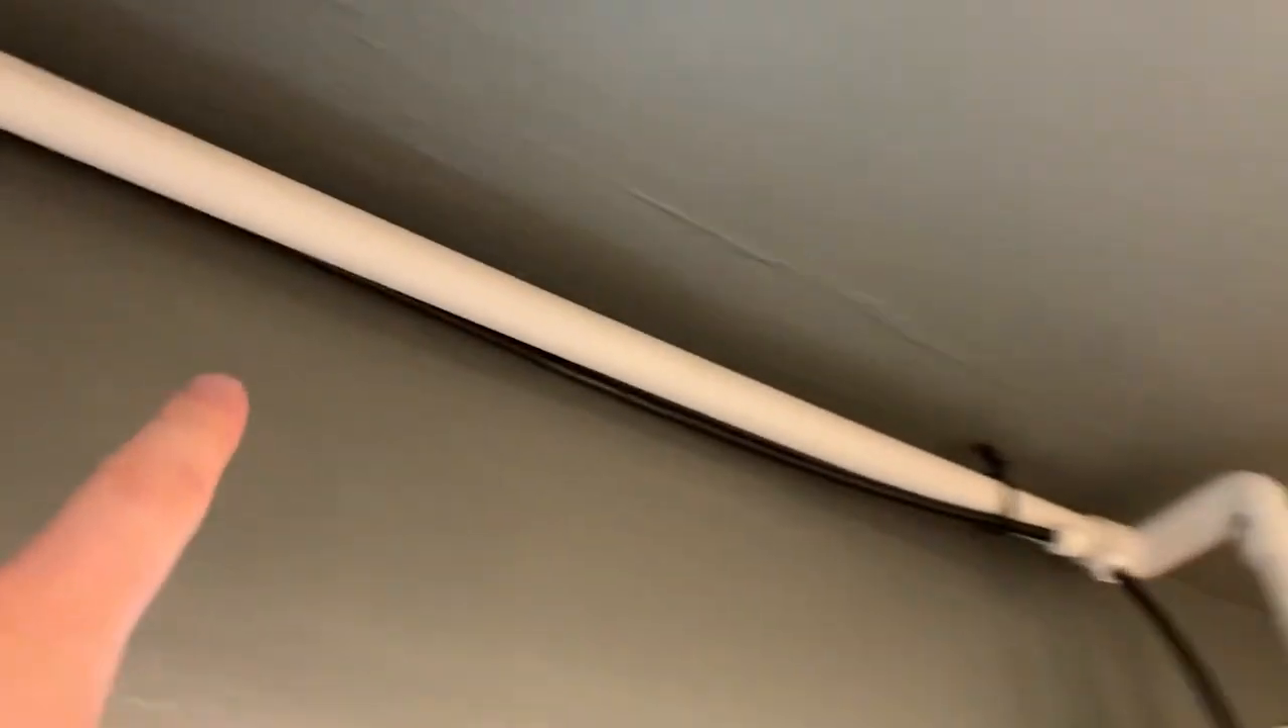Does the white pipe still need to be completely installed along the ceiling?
No.